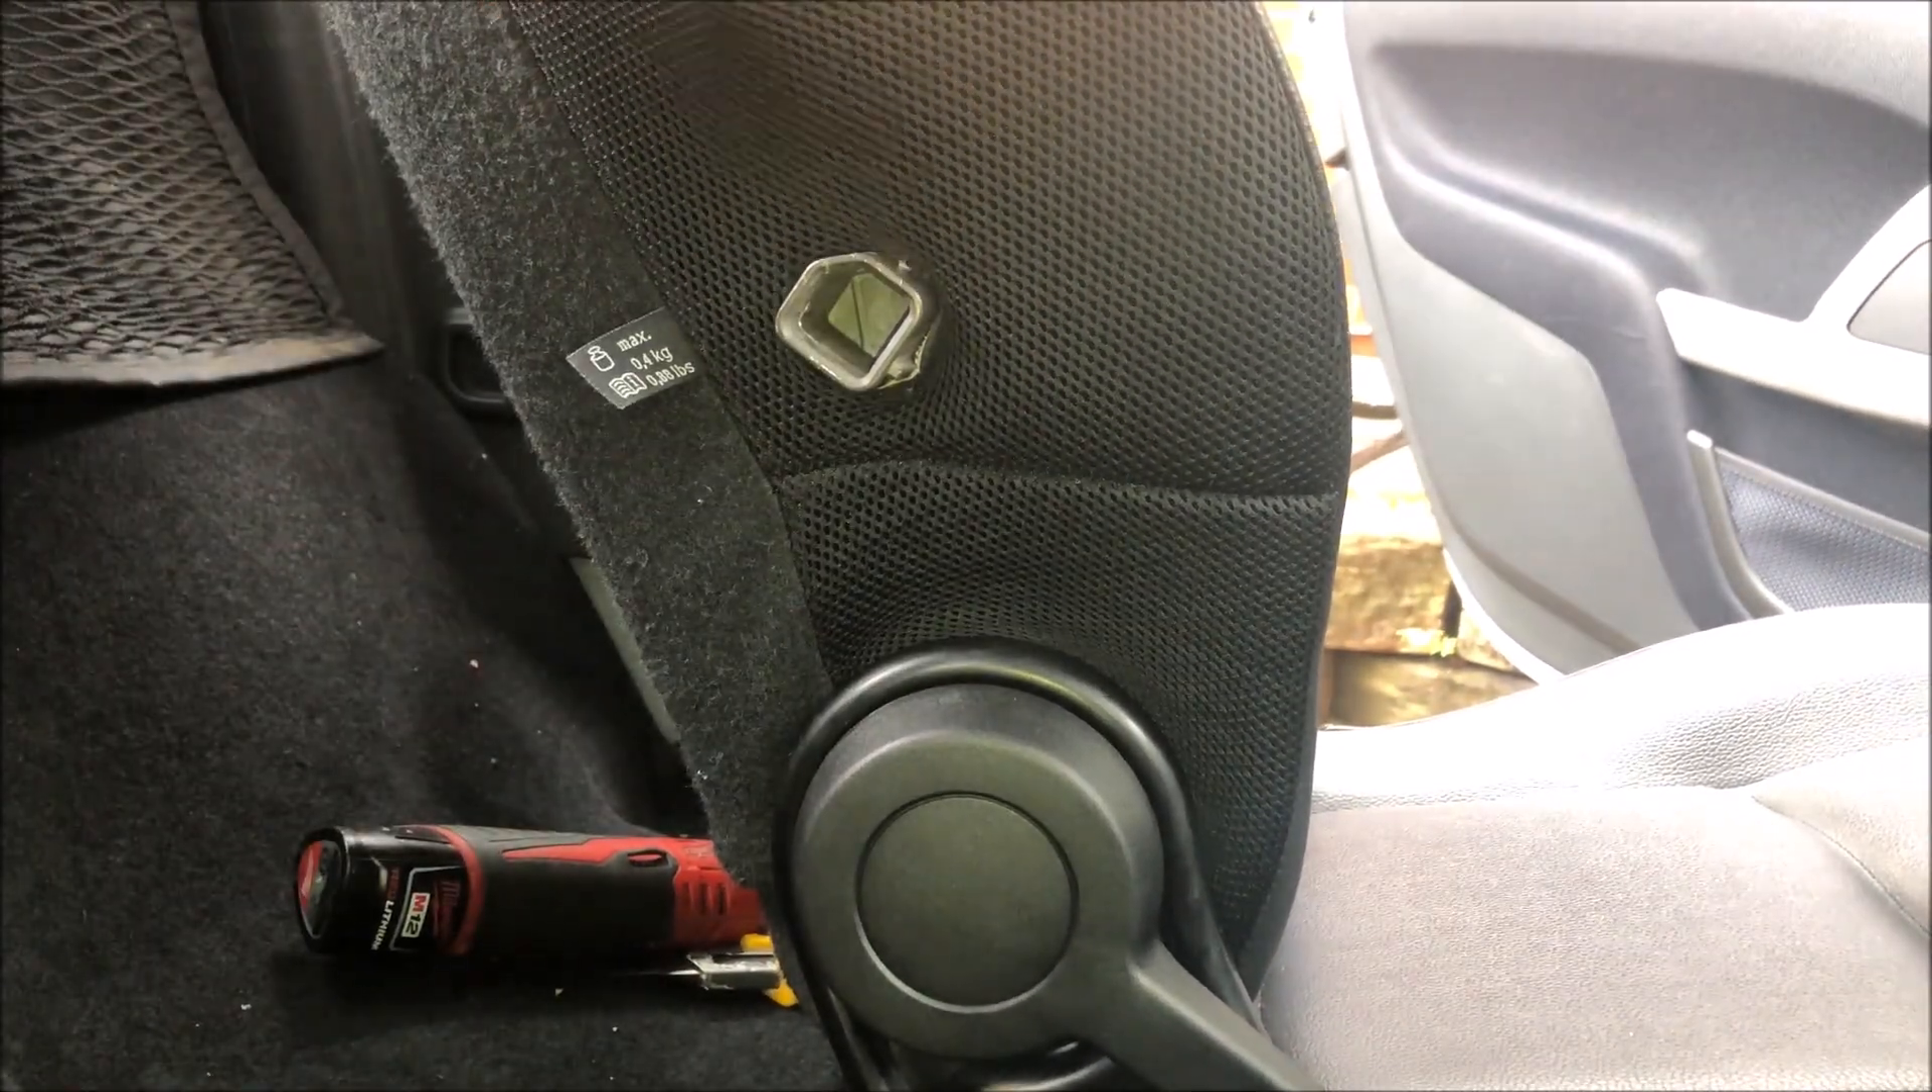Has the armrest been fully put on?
No.